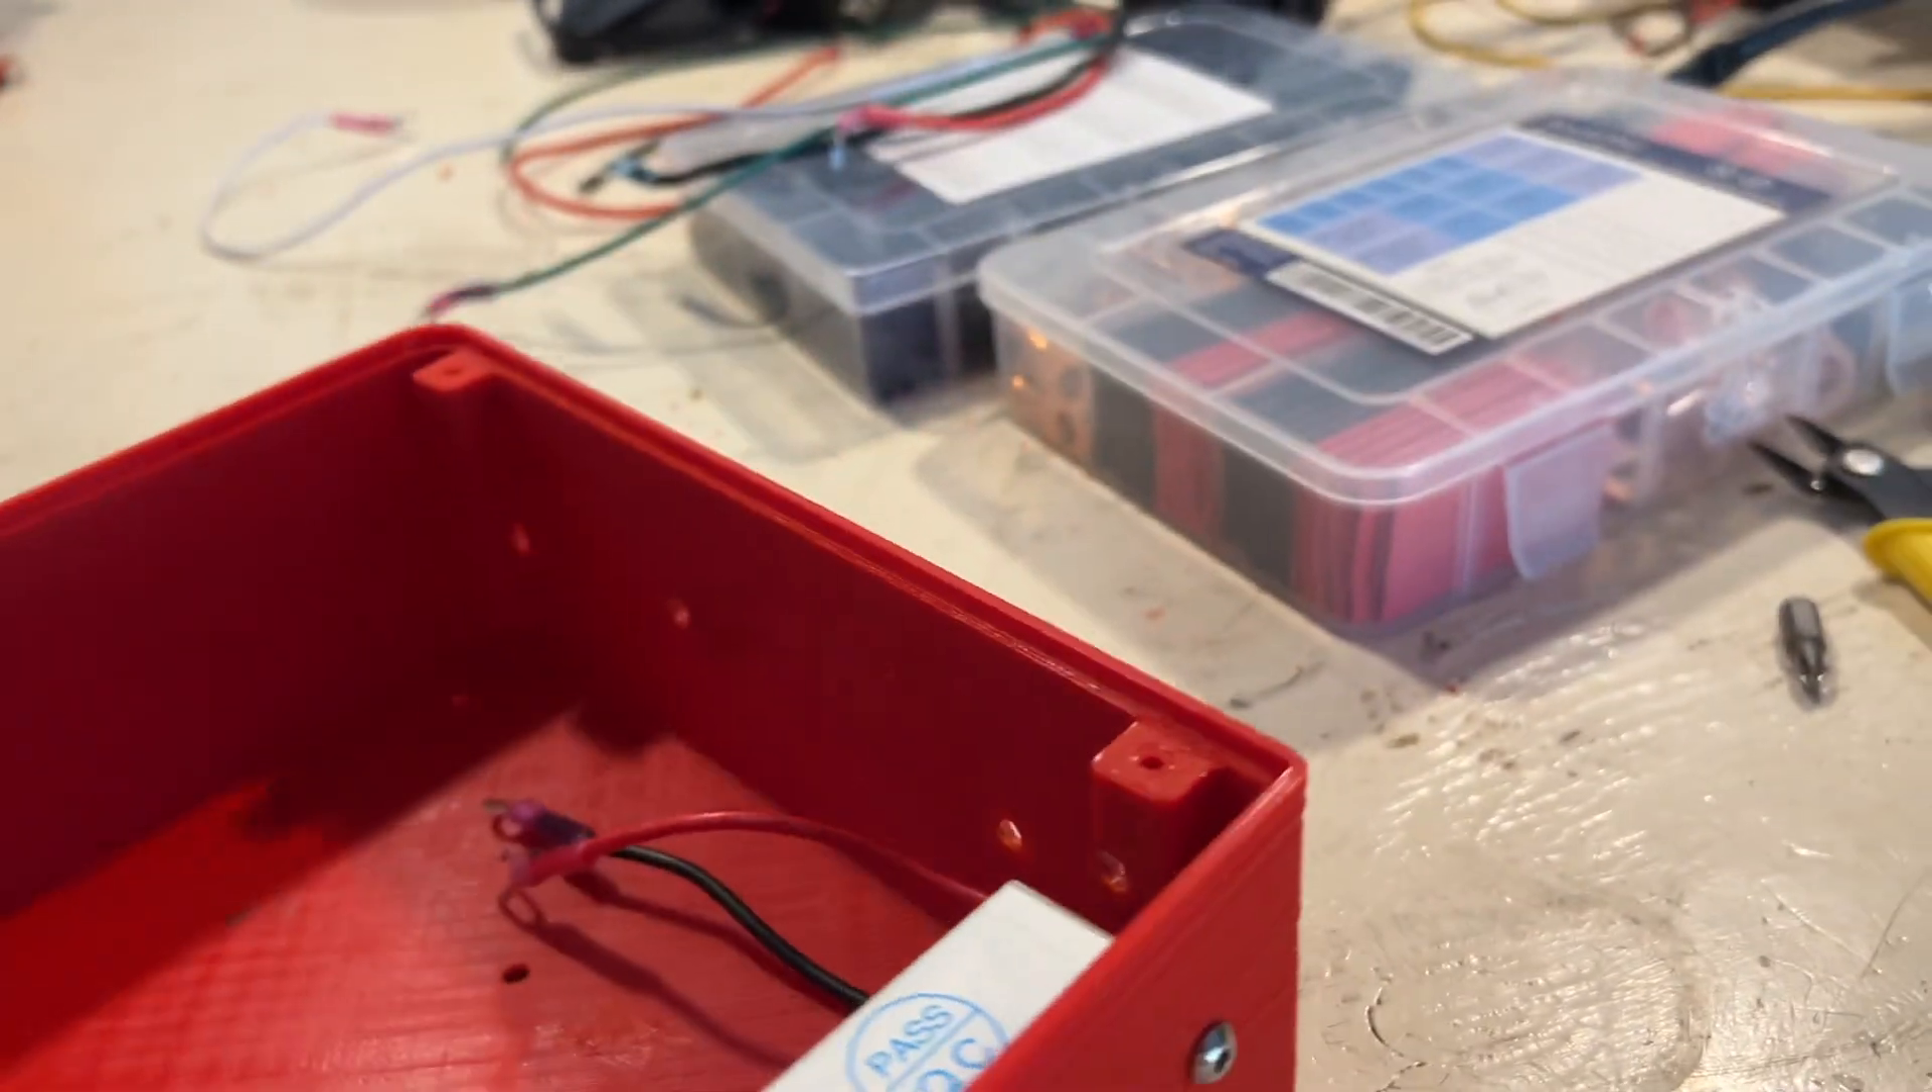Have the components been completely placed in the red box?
No.